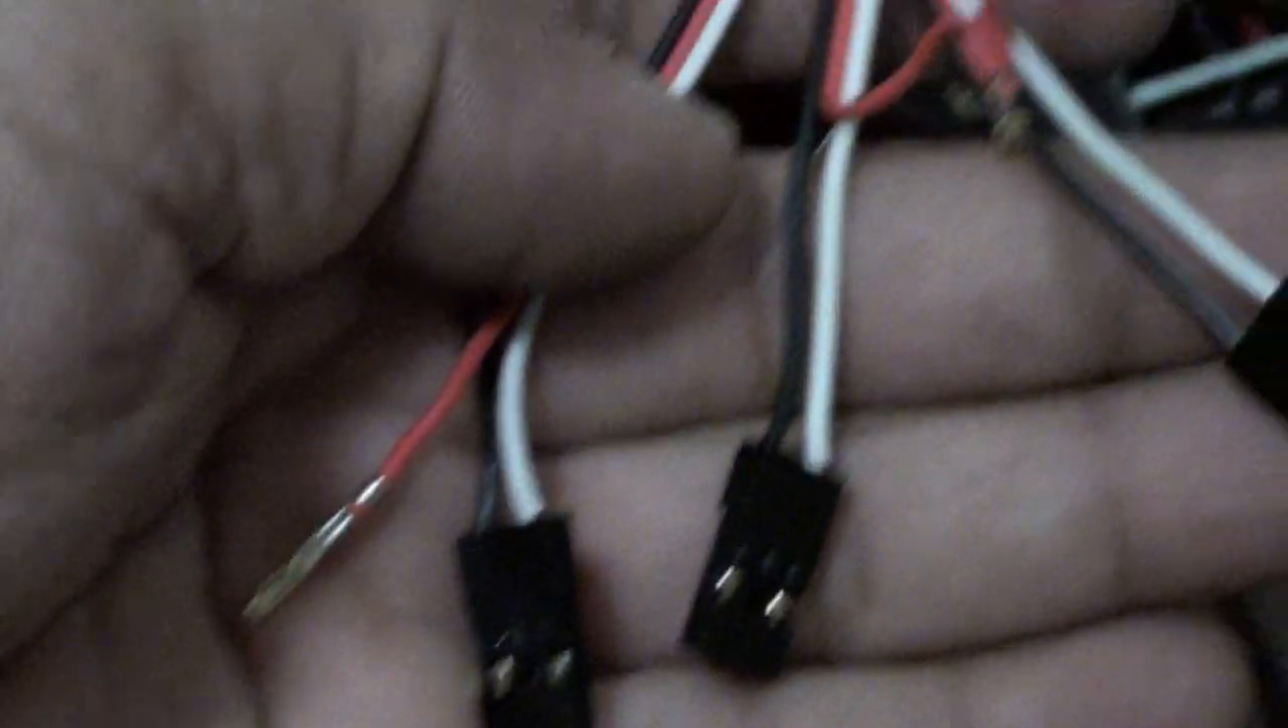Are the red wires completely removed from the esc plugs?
Yes.